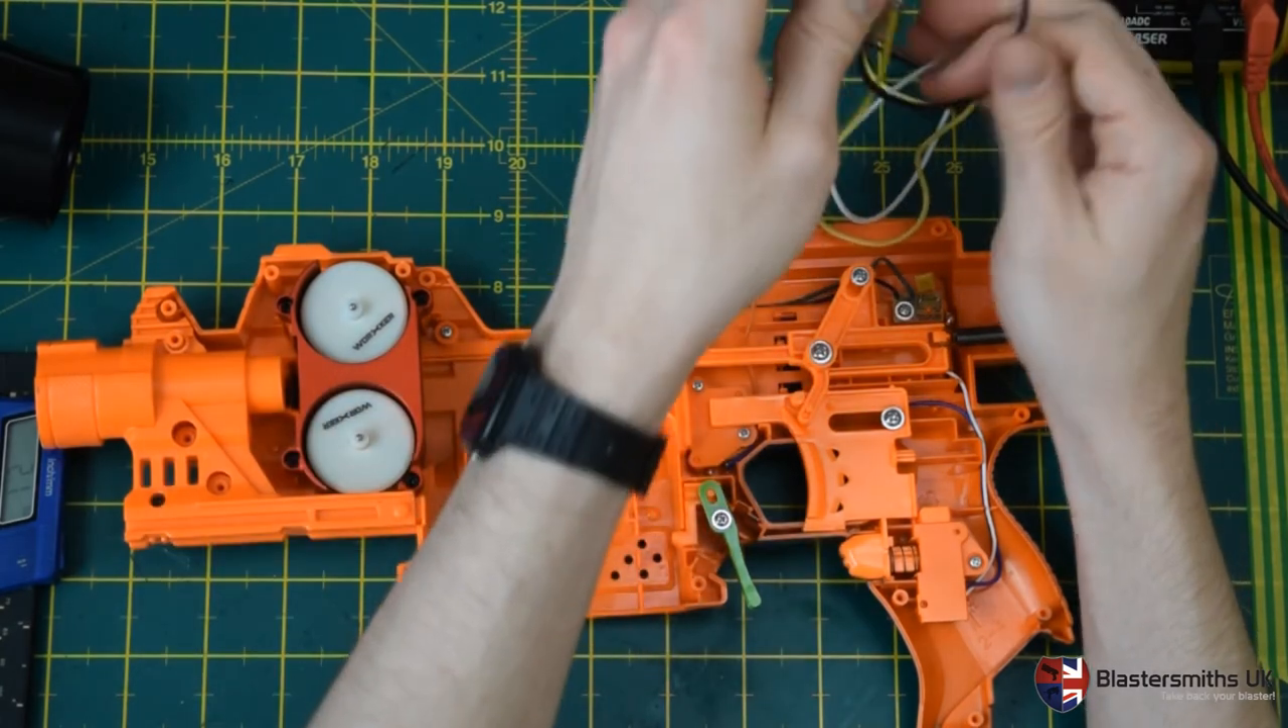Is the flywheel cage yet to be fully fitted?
No.